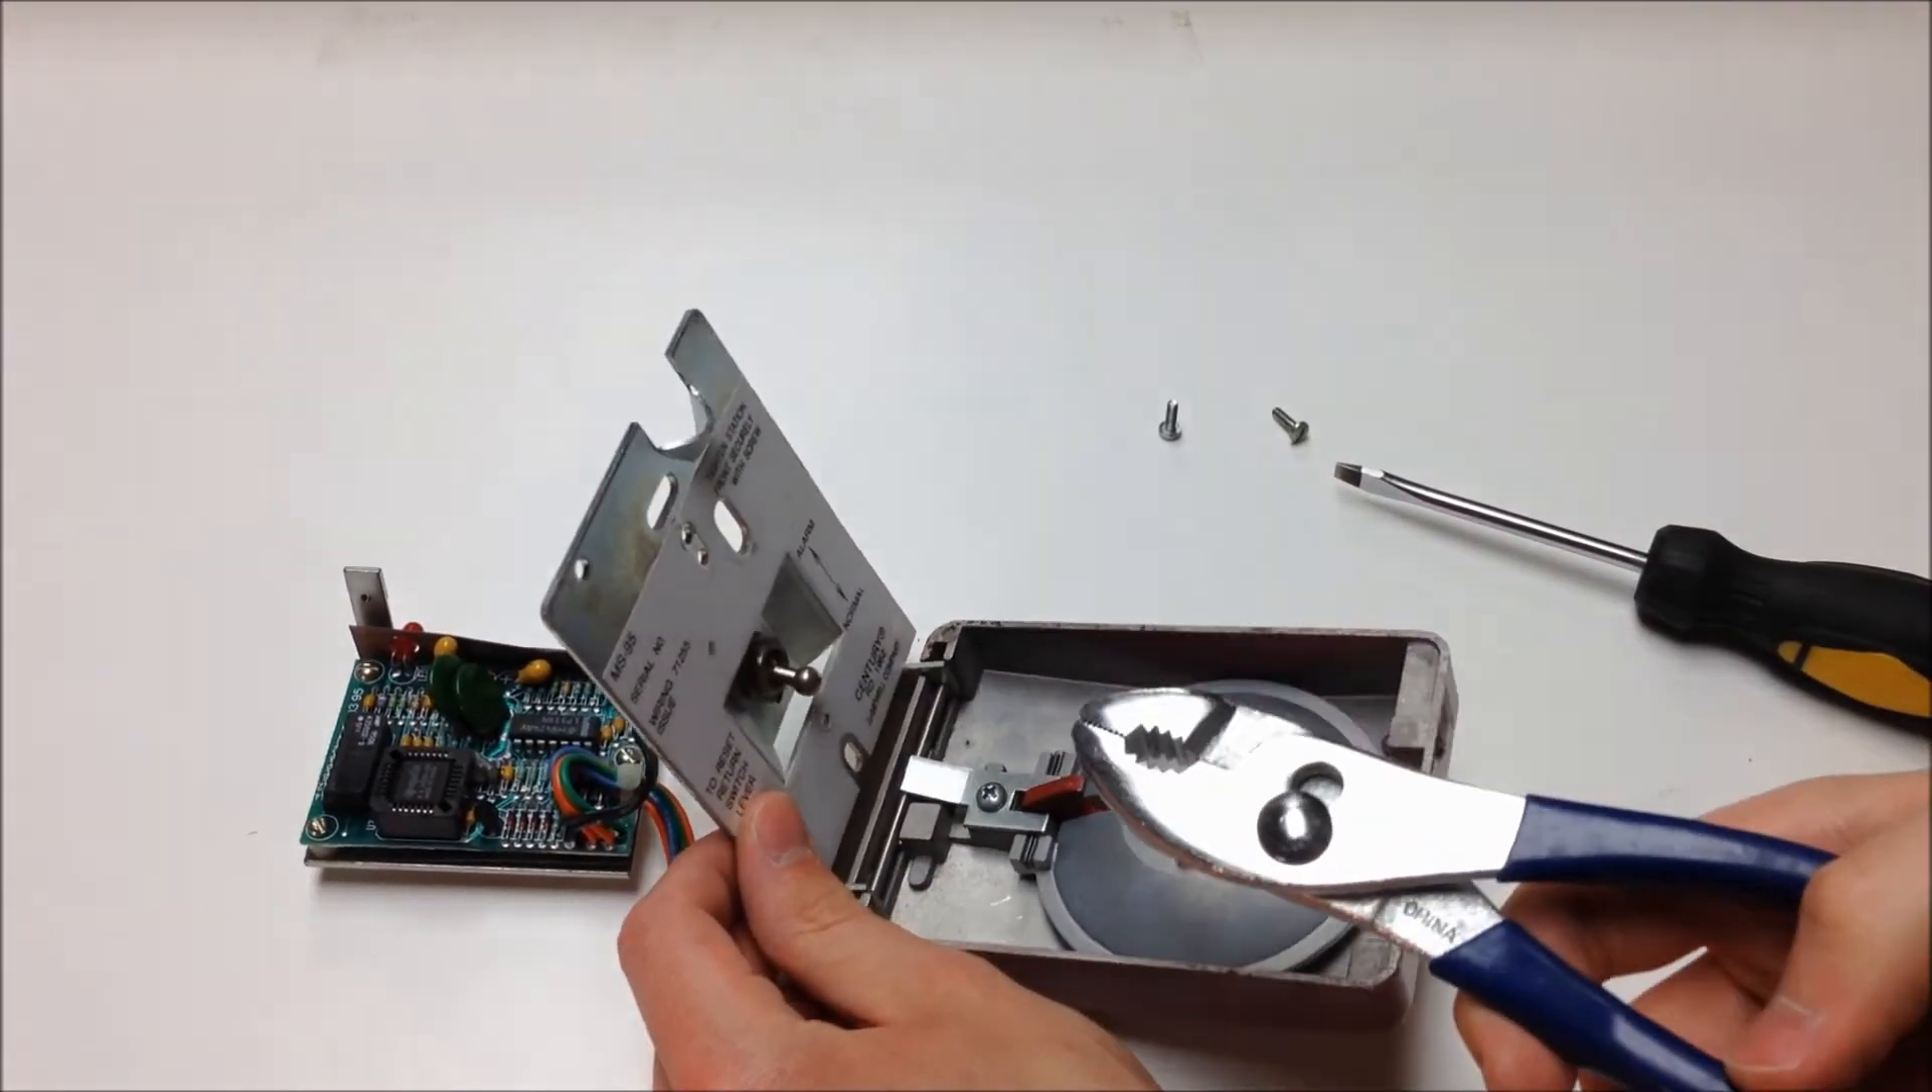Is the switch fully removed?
No.